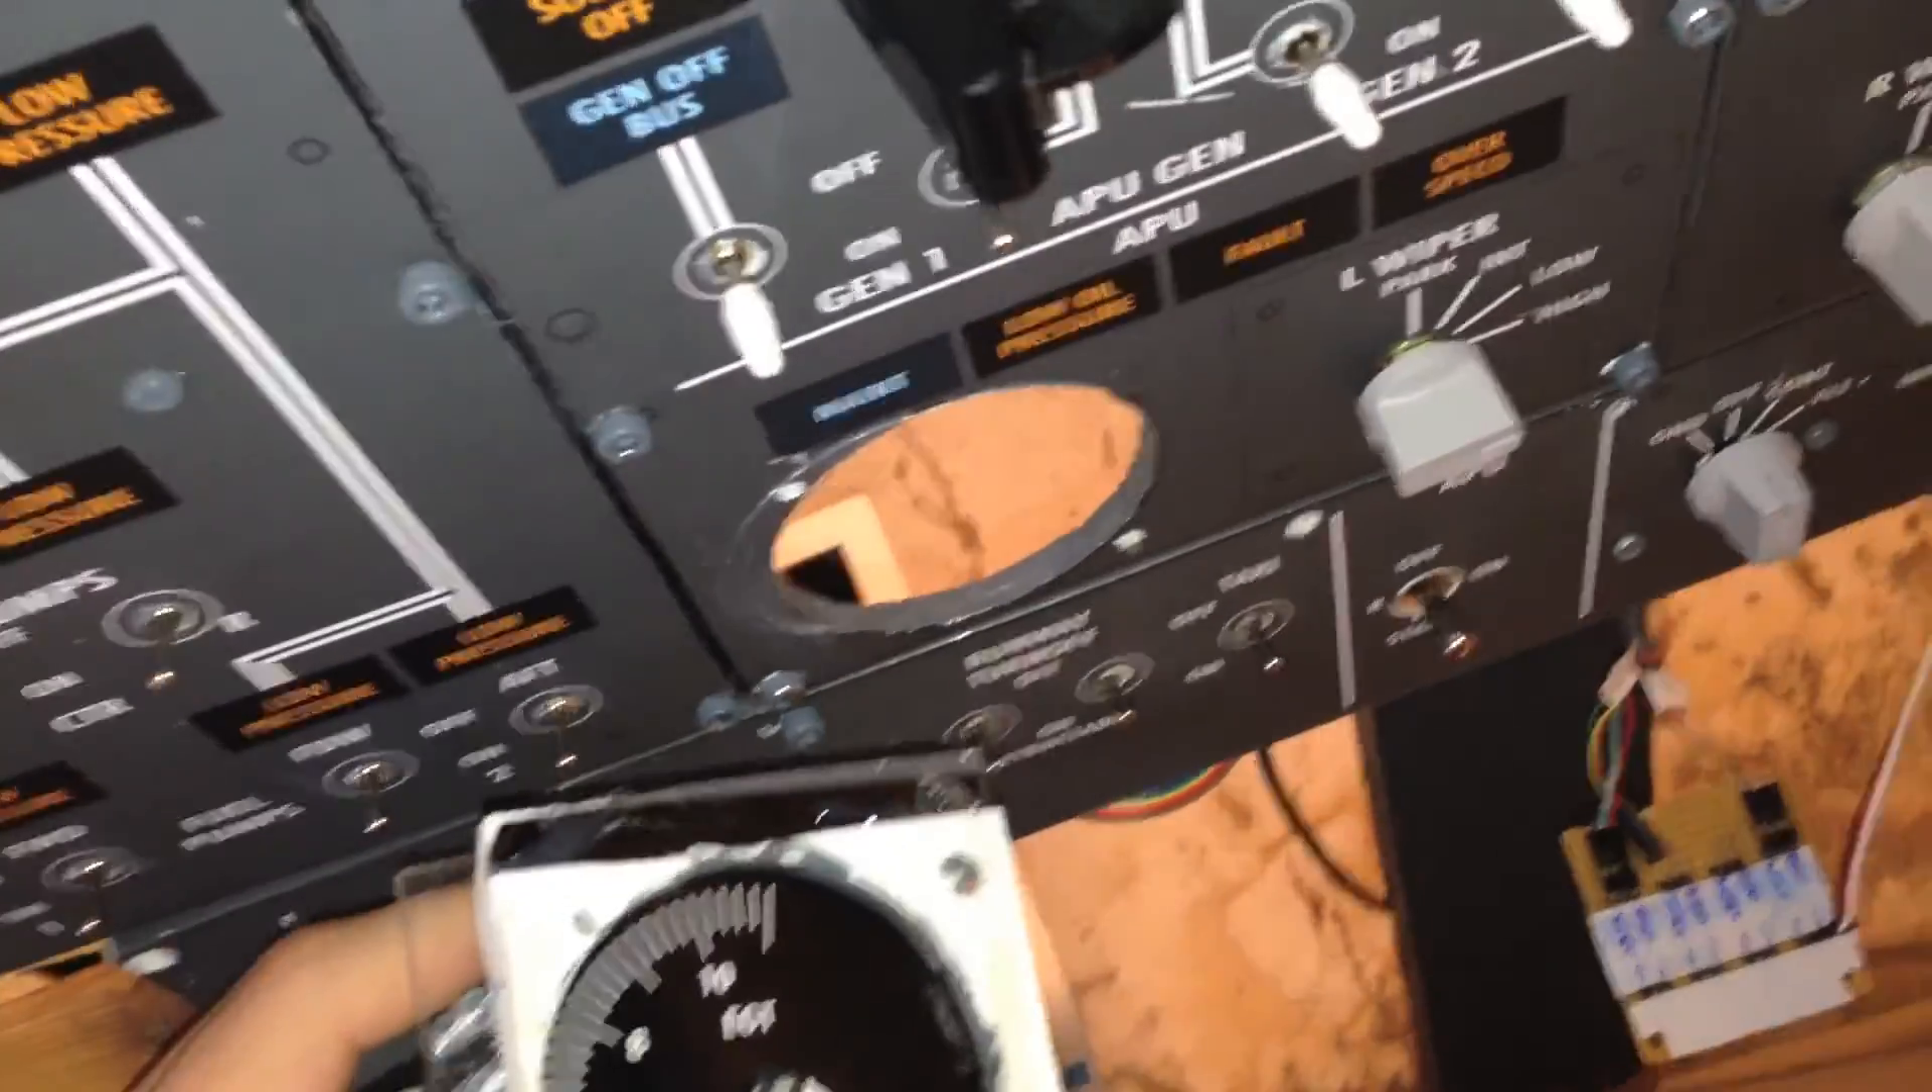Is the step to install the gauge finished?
No.